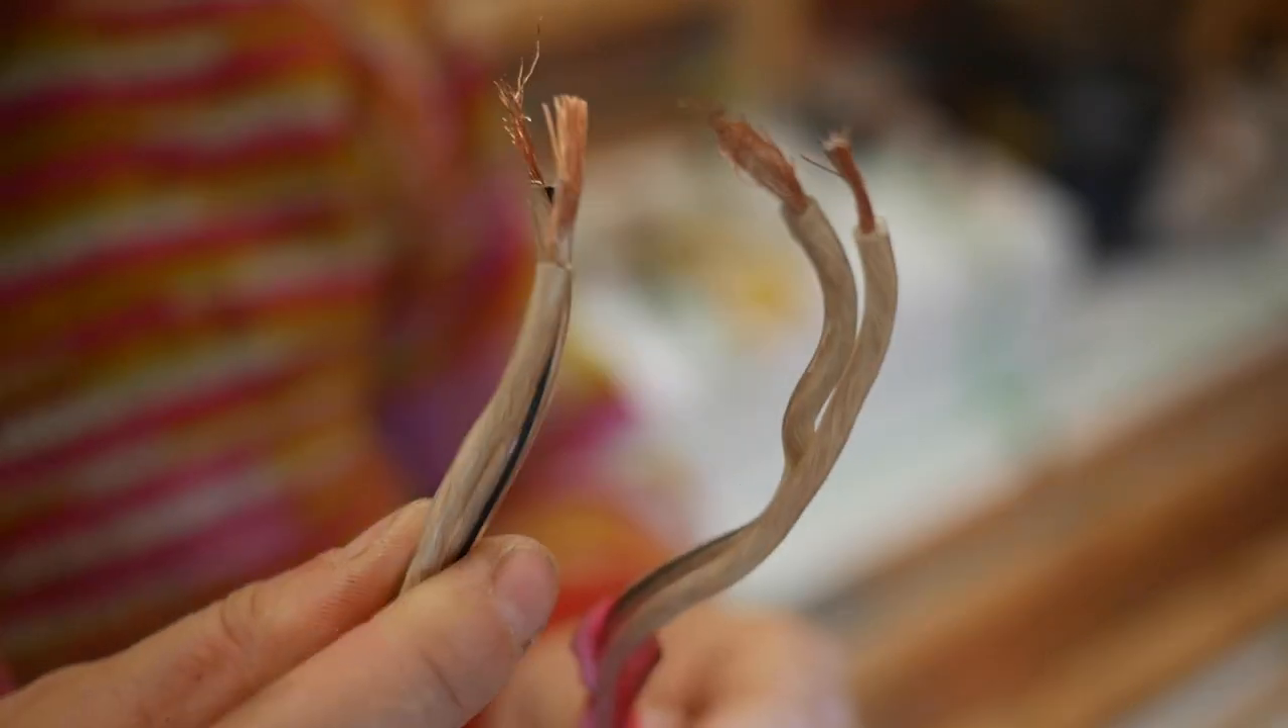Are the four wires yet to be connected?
Yes.